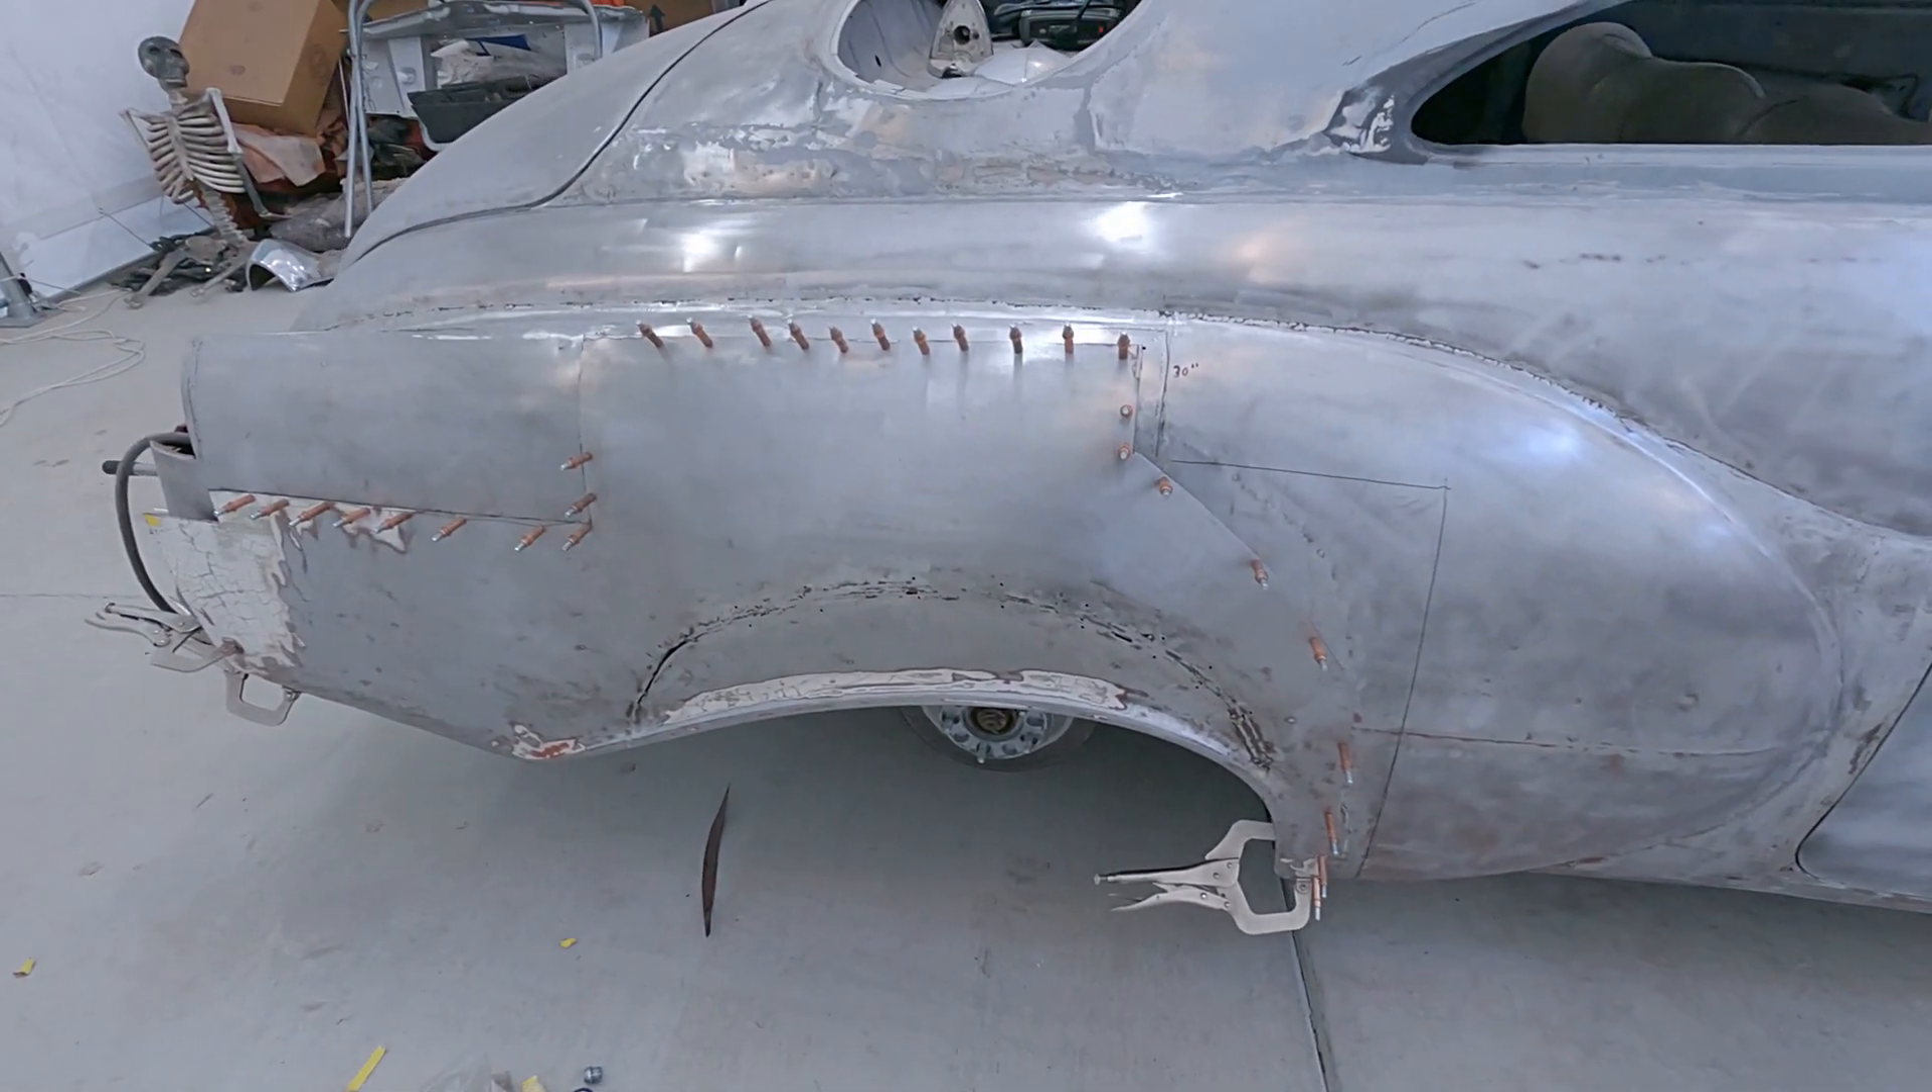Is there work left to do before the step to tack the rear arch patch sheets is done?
Yes.